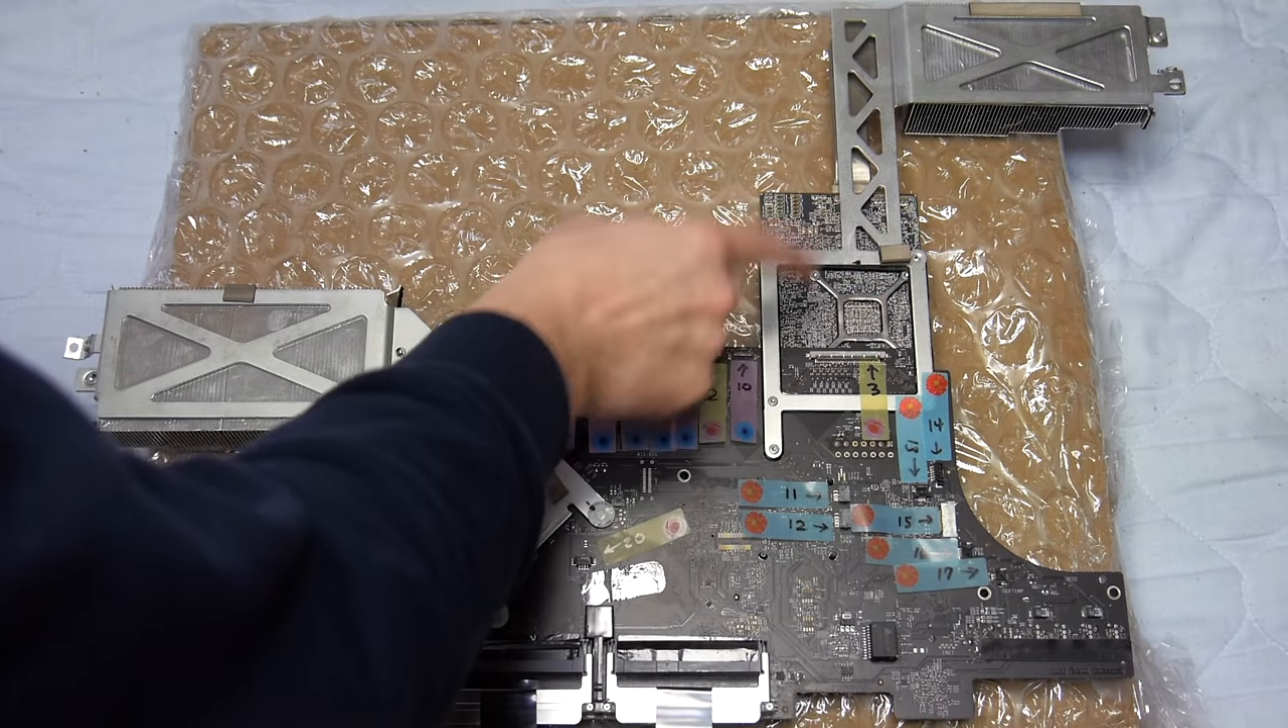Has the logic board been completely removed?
Yes.